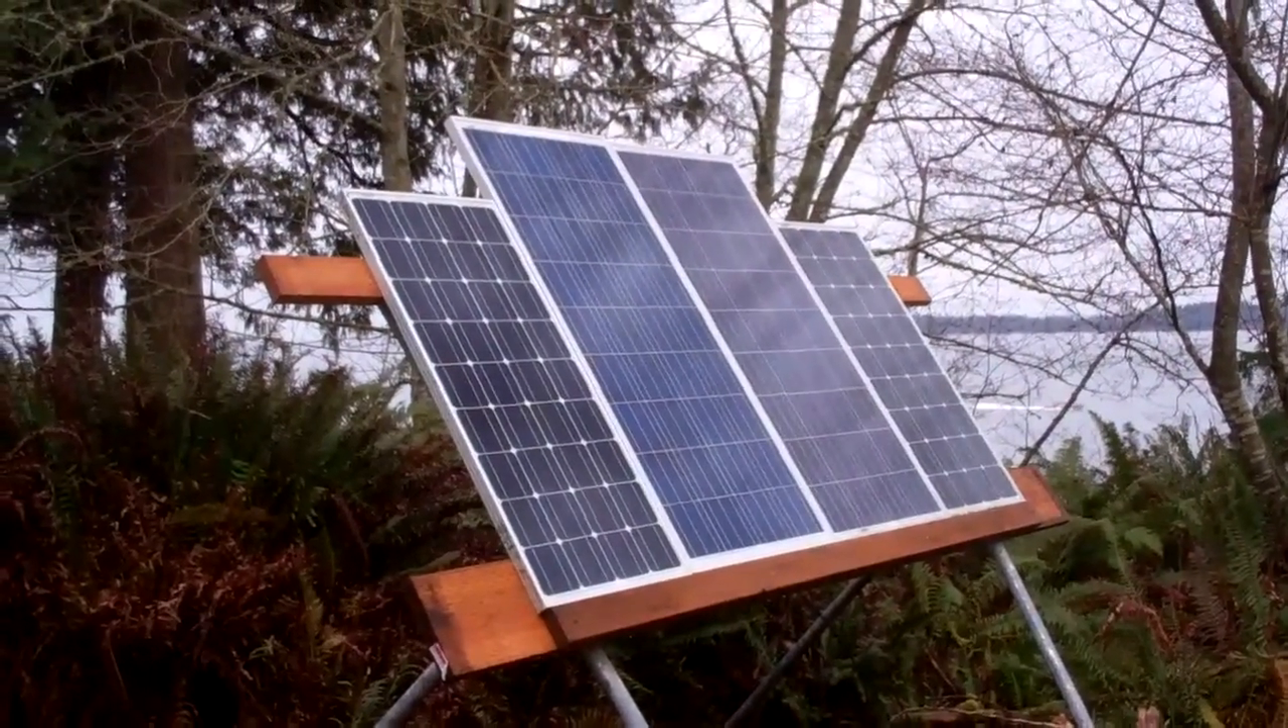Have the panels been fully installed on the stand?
Yes.